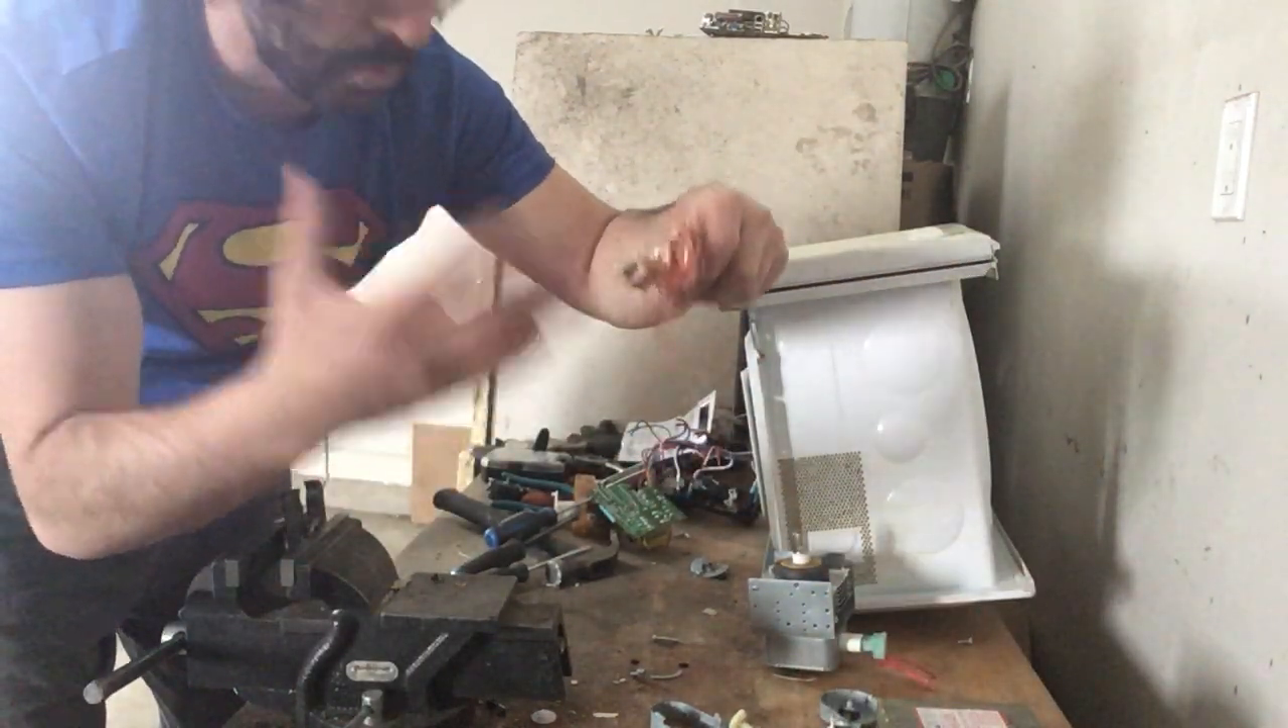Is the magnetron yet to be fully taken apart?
Yes.